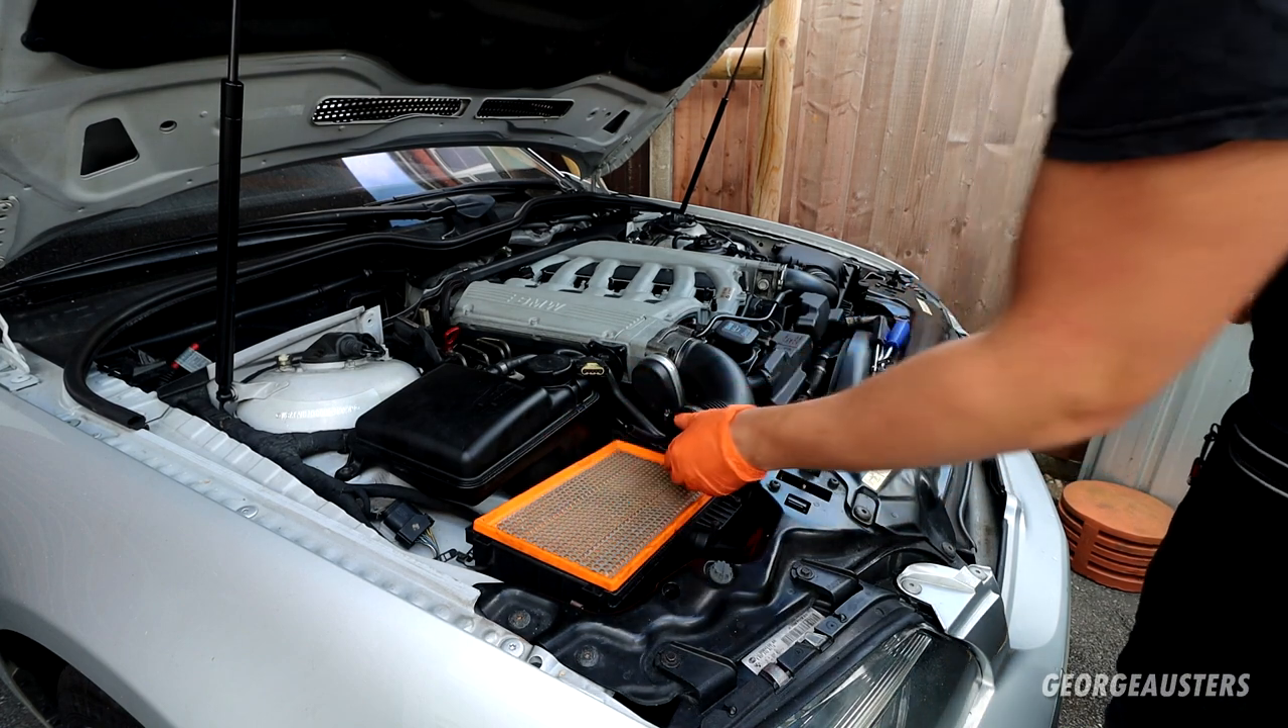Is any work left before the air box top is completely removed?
No.